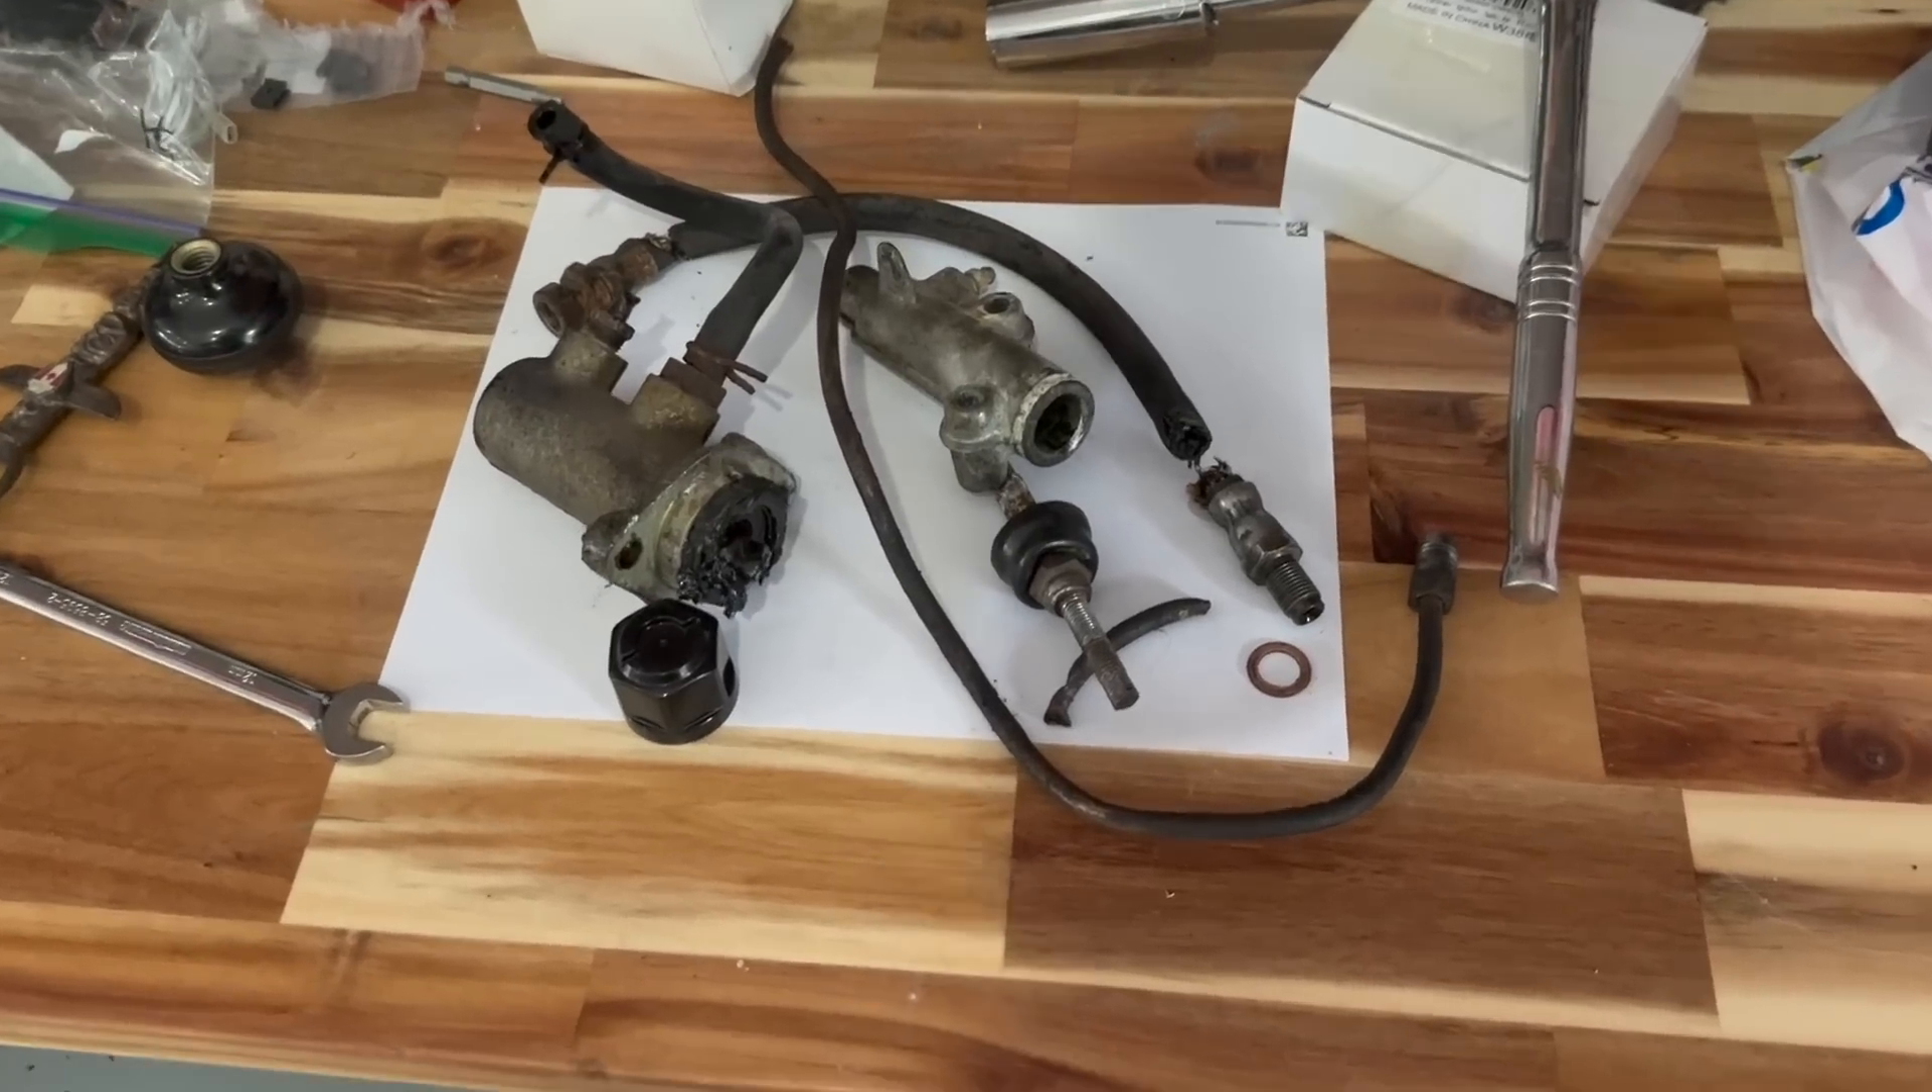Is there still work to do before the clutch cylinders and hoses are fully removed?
No.